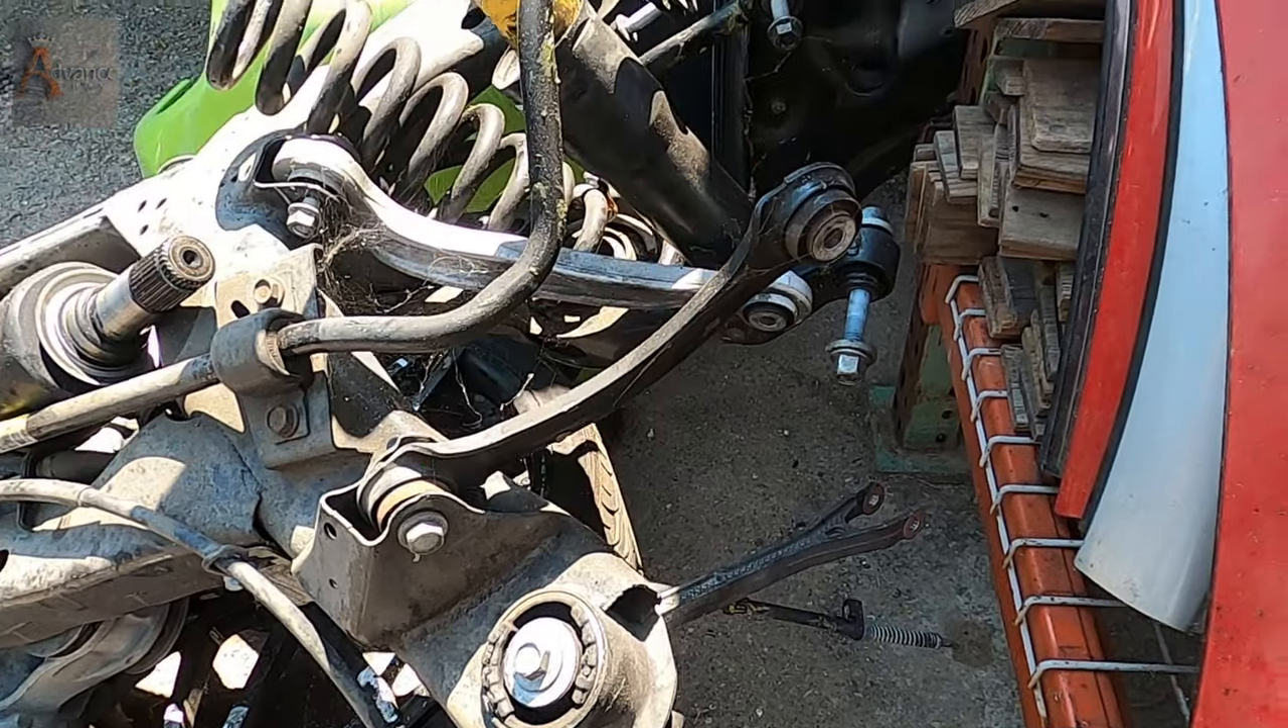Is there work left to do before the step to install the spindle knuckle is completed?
Yes.